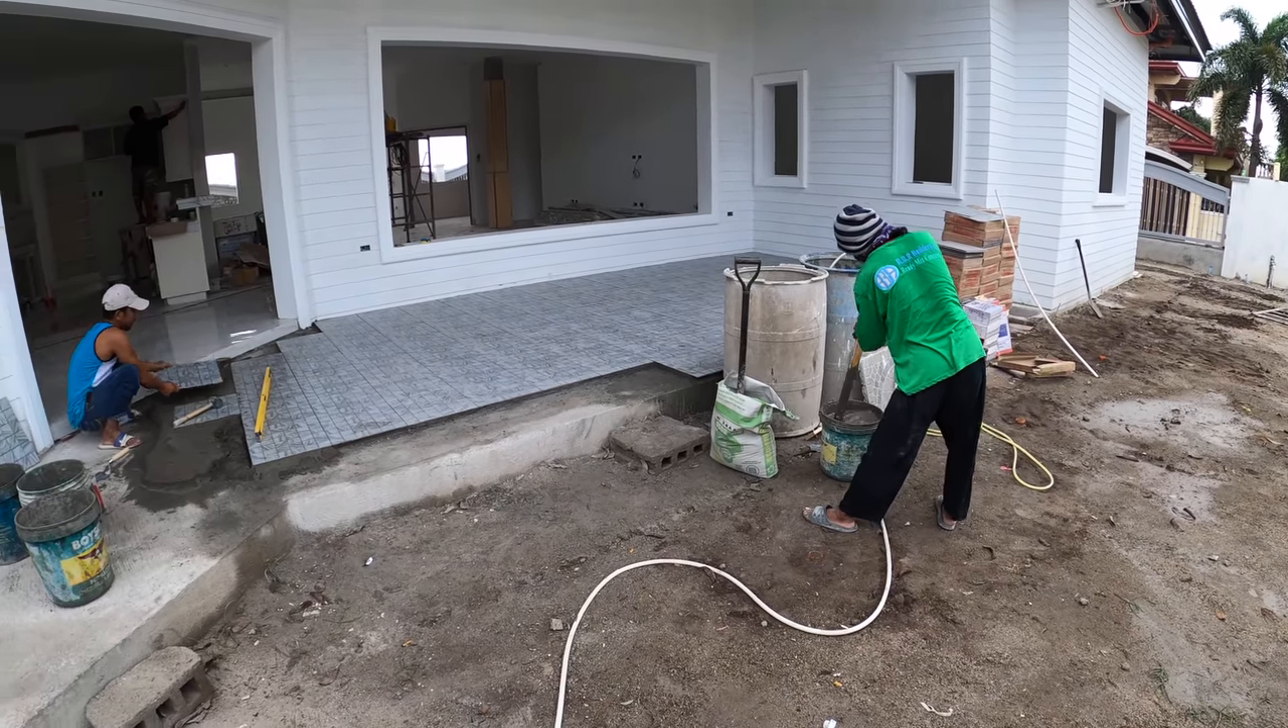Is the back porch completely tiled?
No.